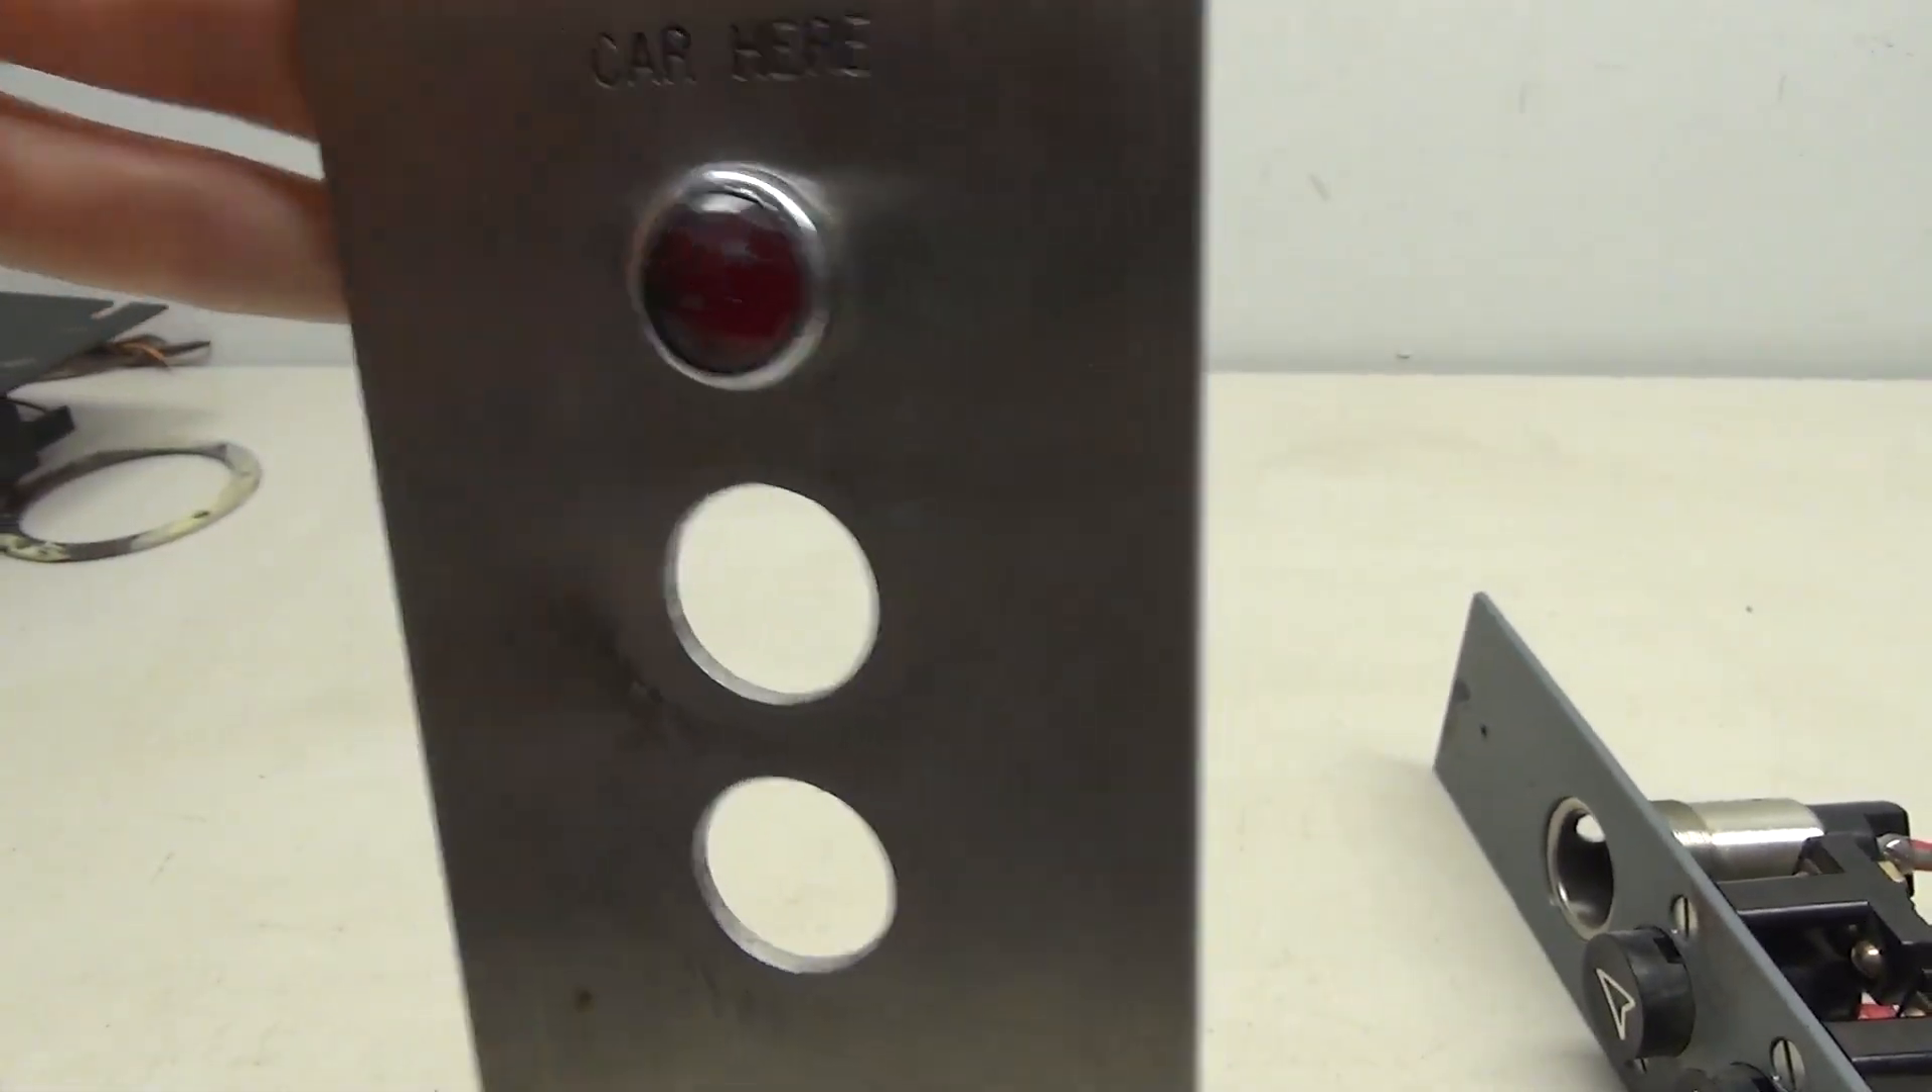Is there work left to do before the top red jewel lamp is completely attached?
No.